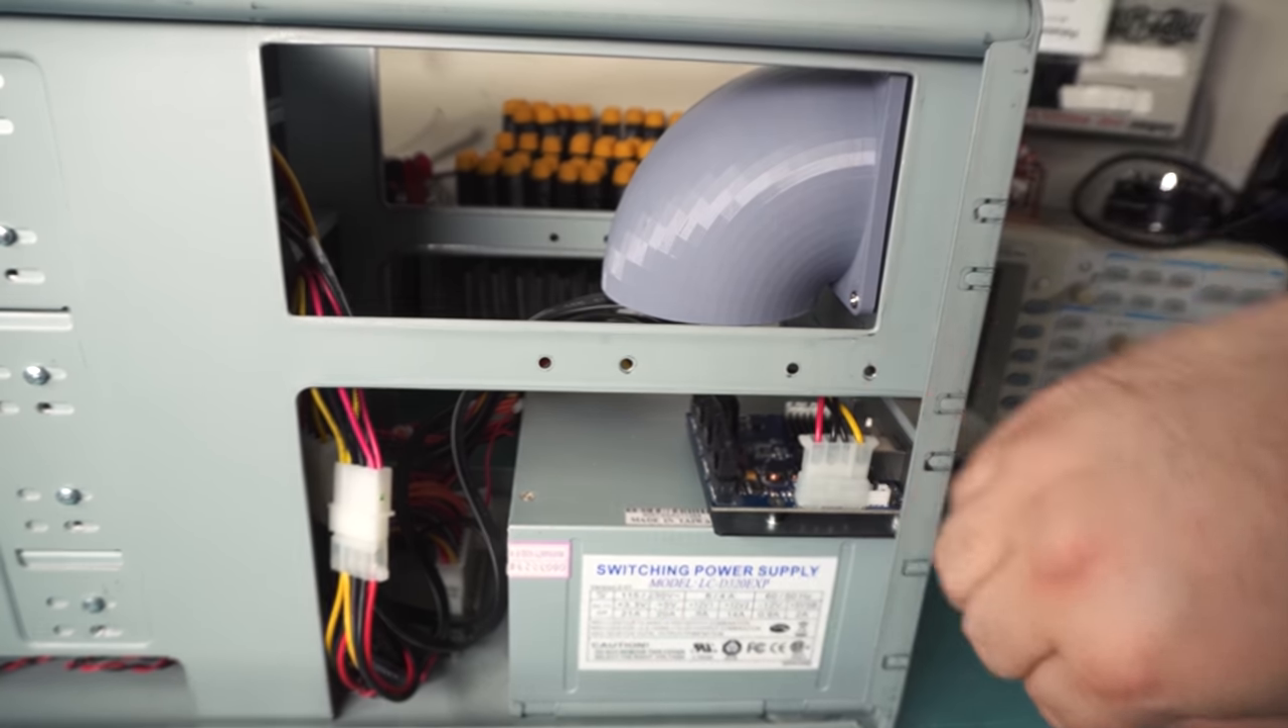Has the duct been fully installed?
Yes.